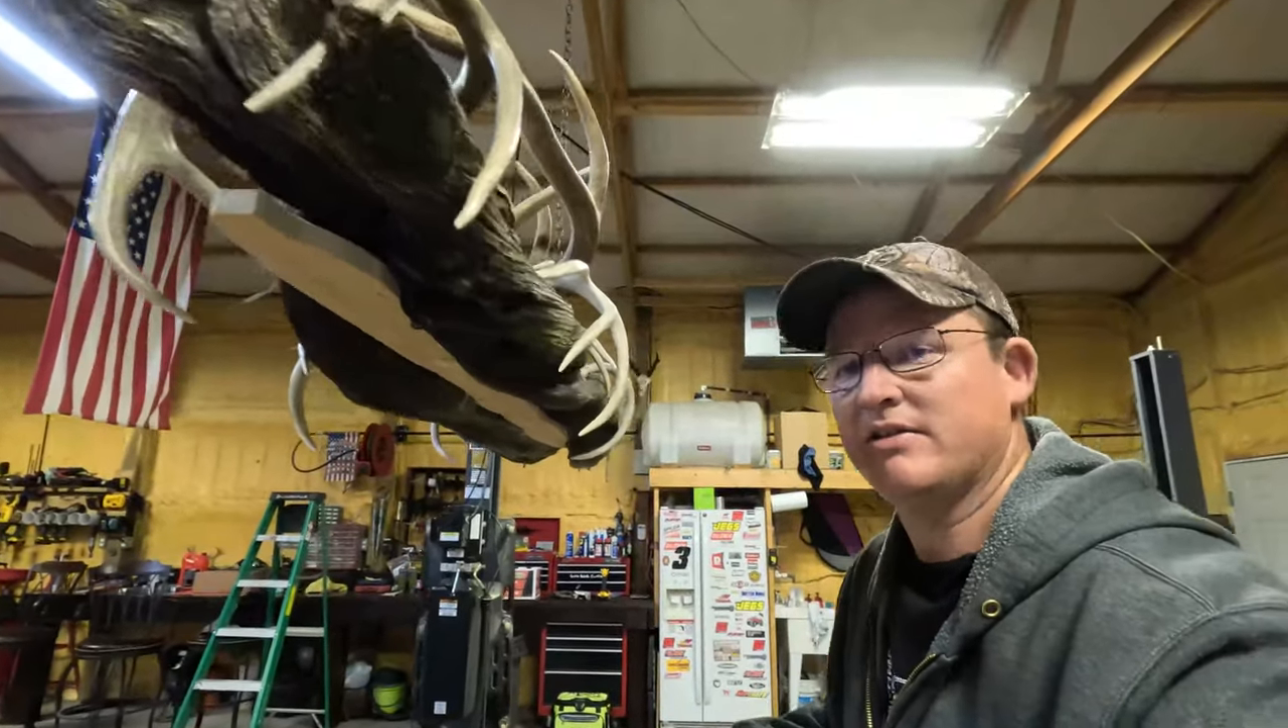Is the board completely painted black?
No.